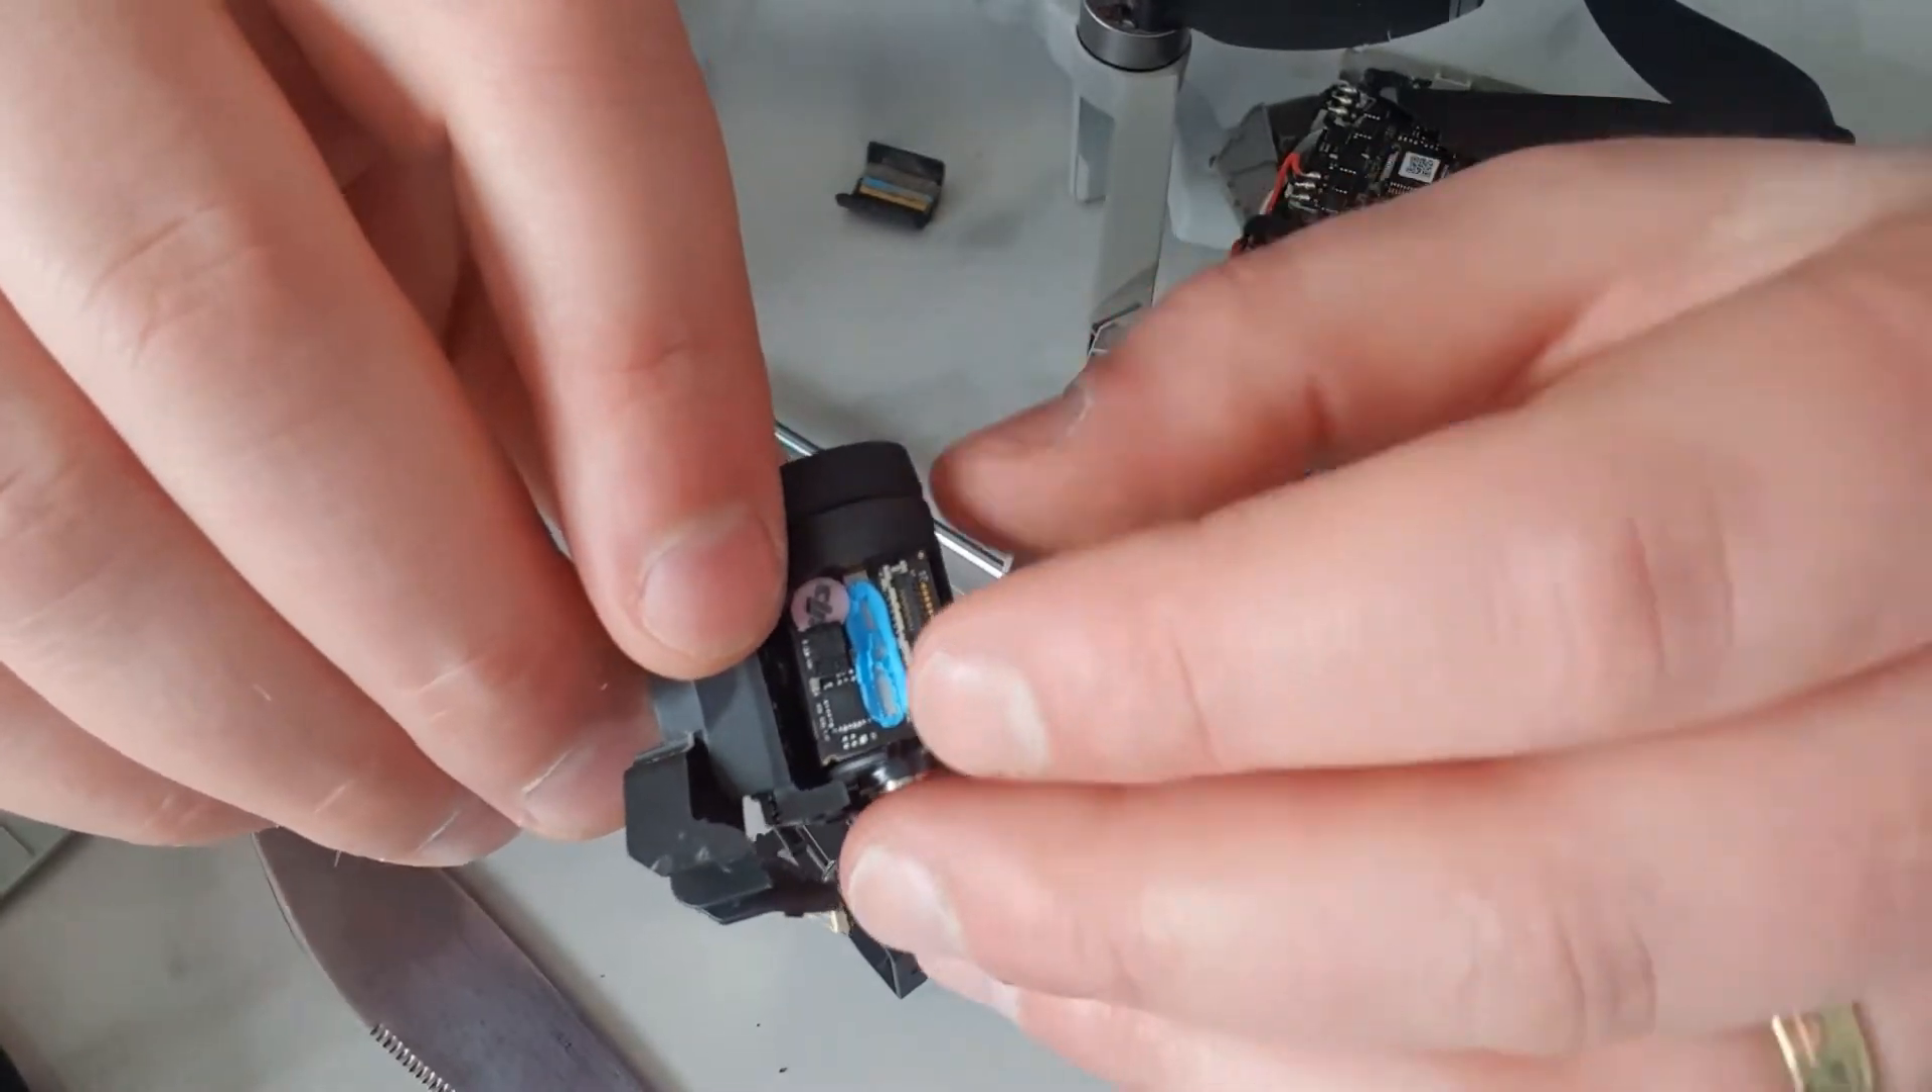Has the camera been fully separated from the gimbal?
No.